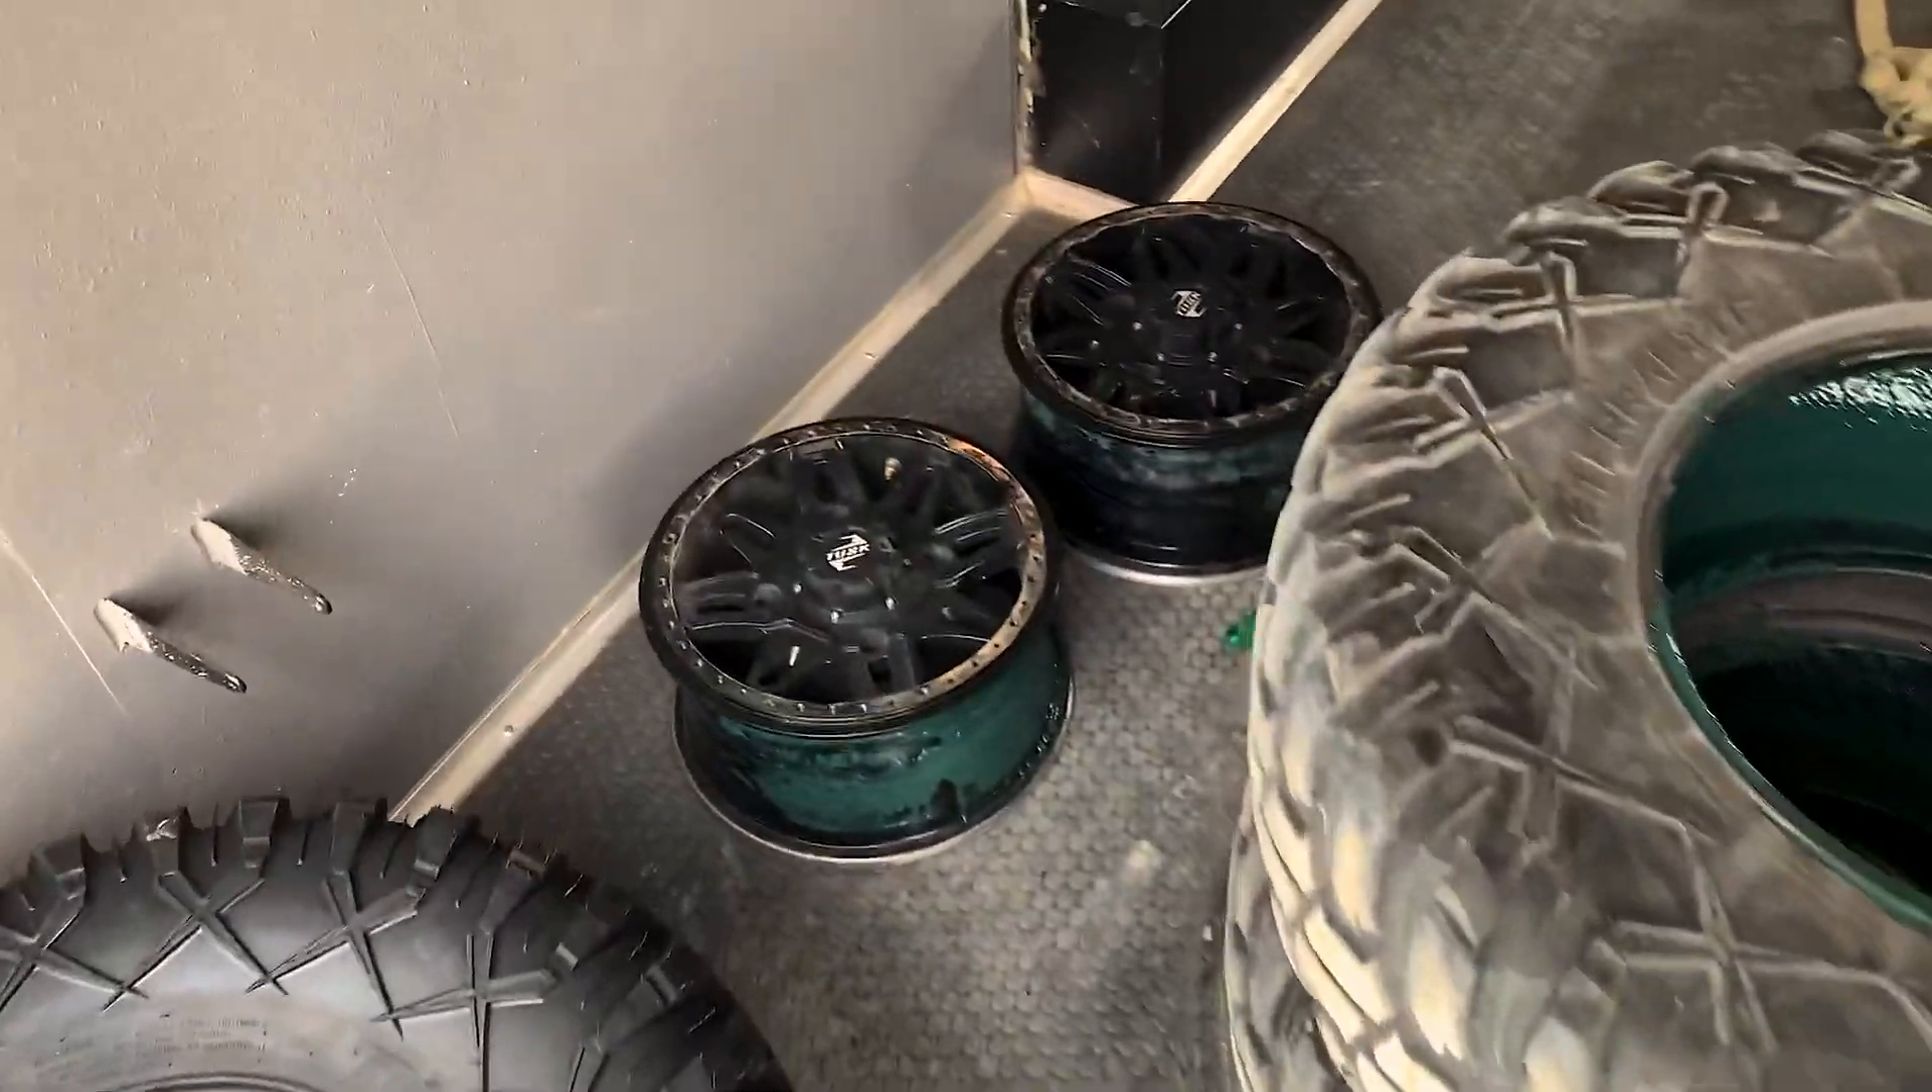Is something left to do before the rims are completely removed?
No.